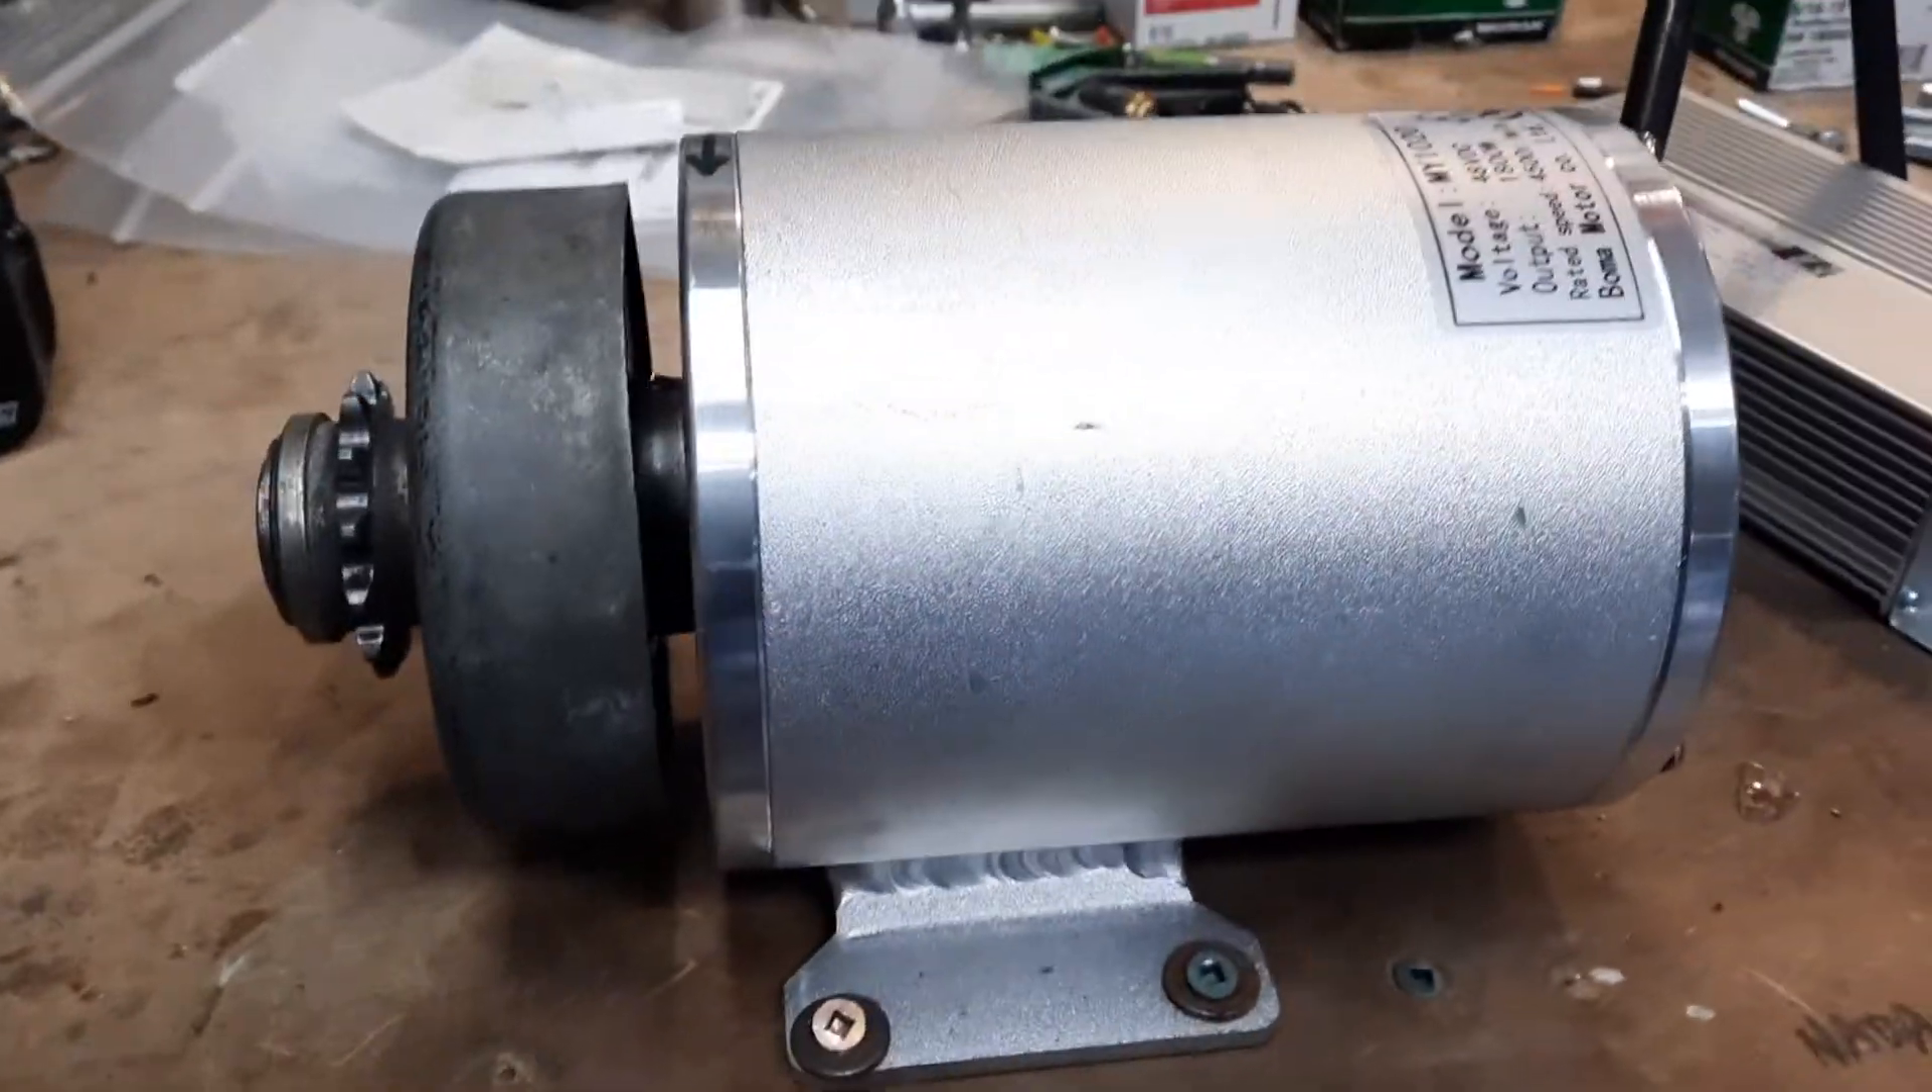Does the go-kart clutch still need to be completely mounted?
No.